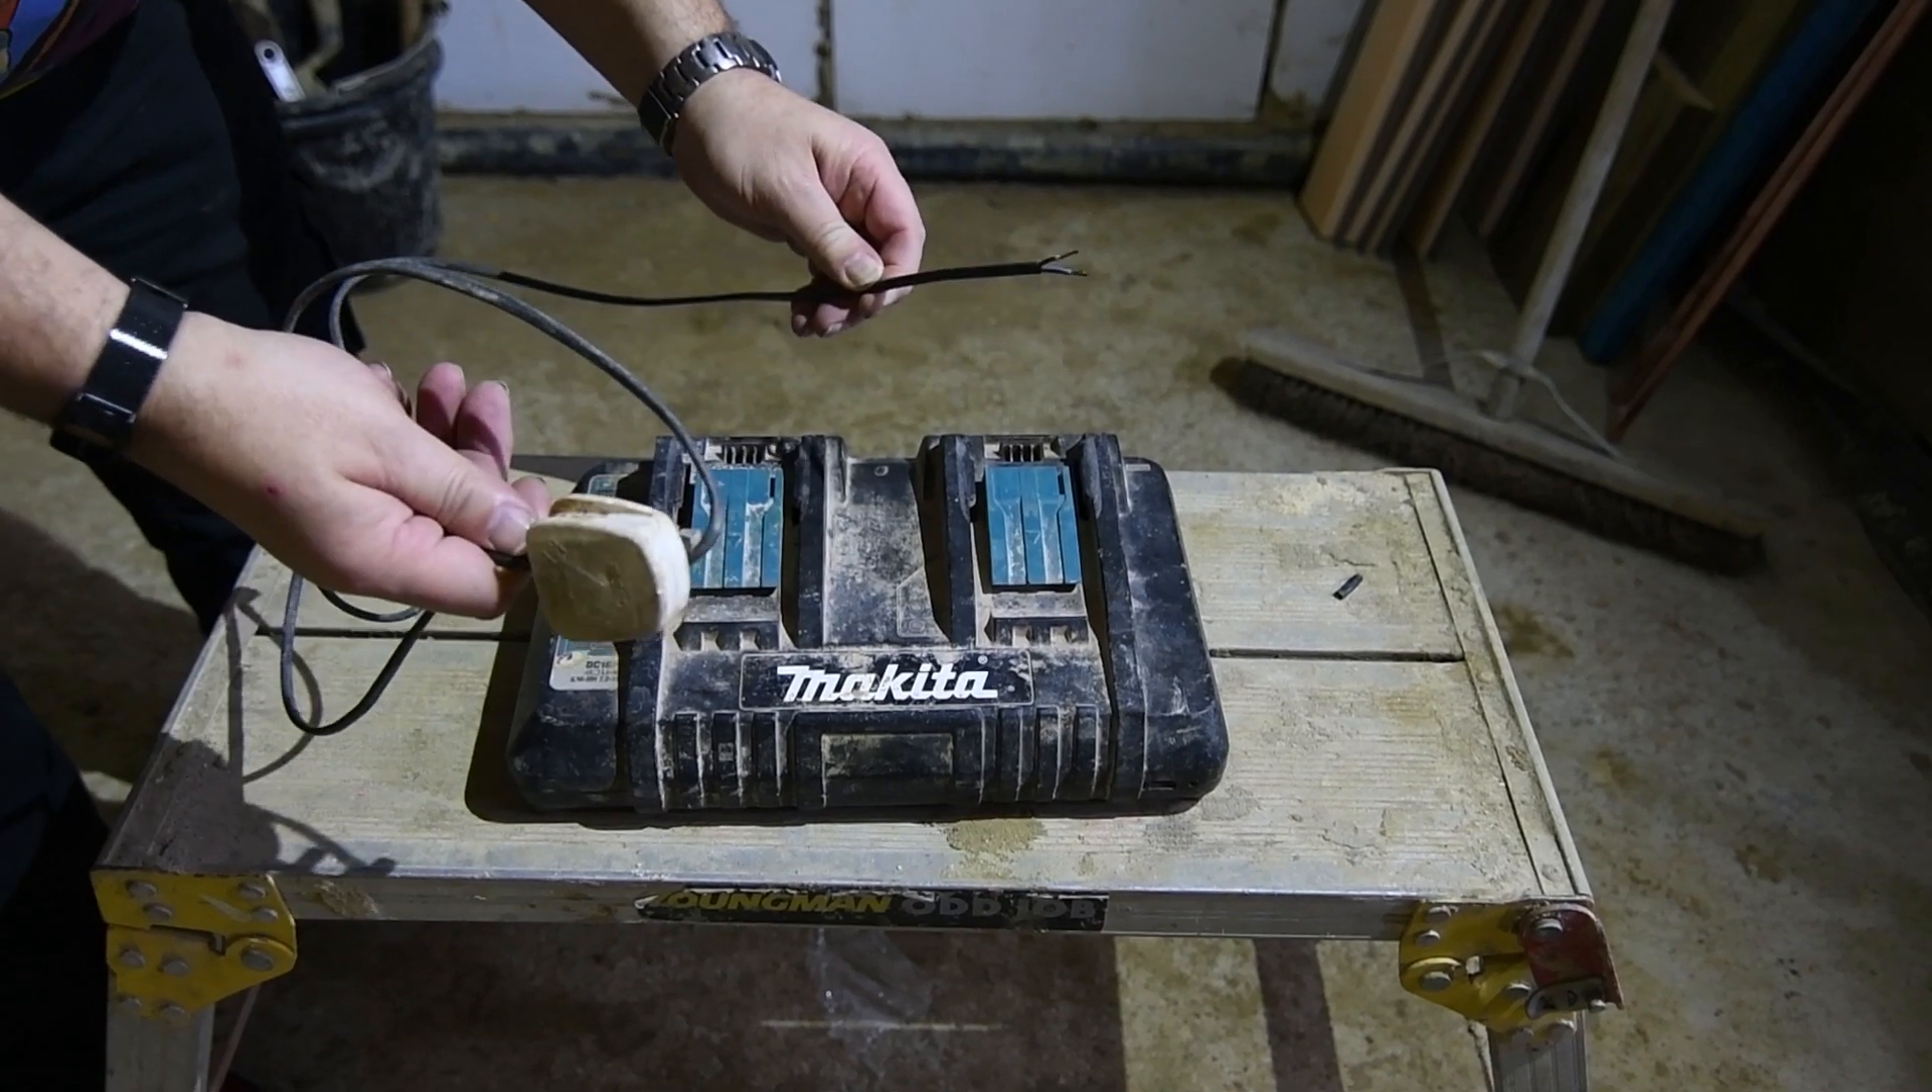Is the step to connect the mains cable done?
No.